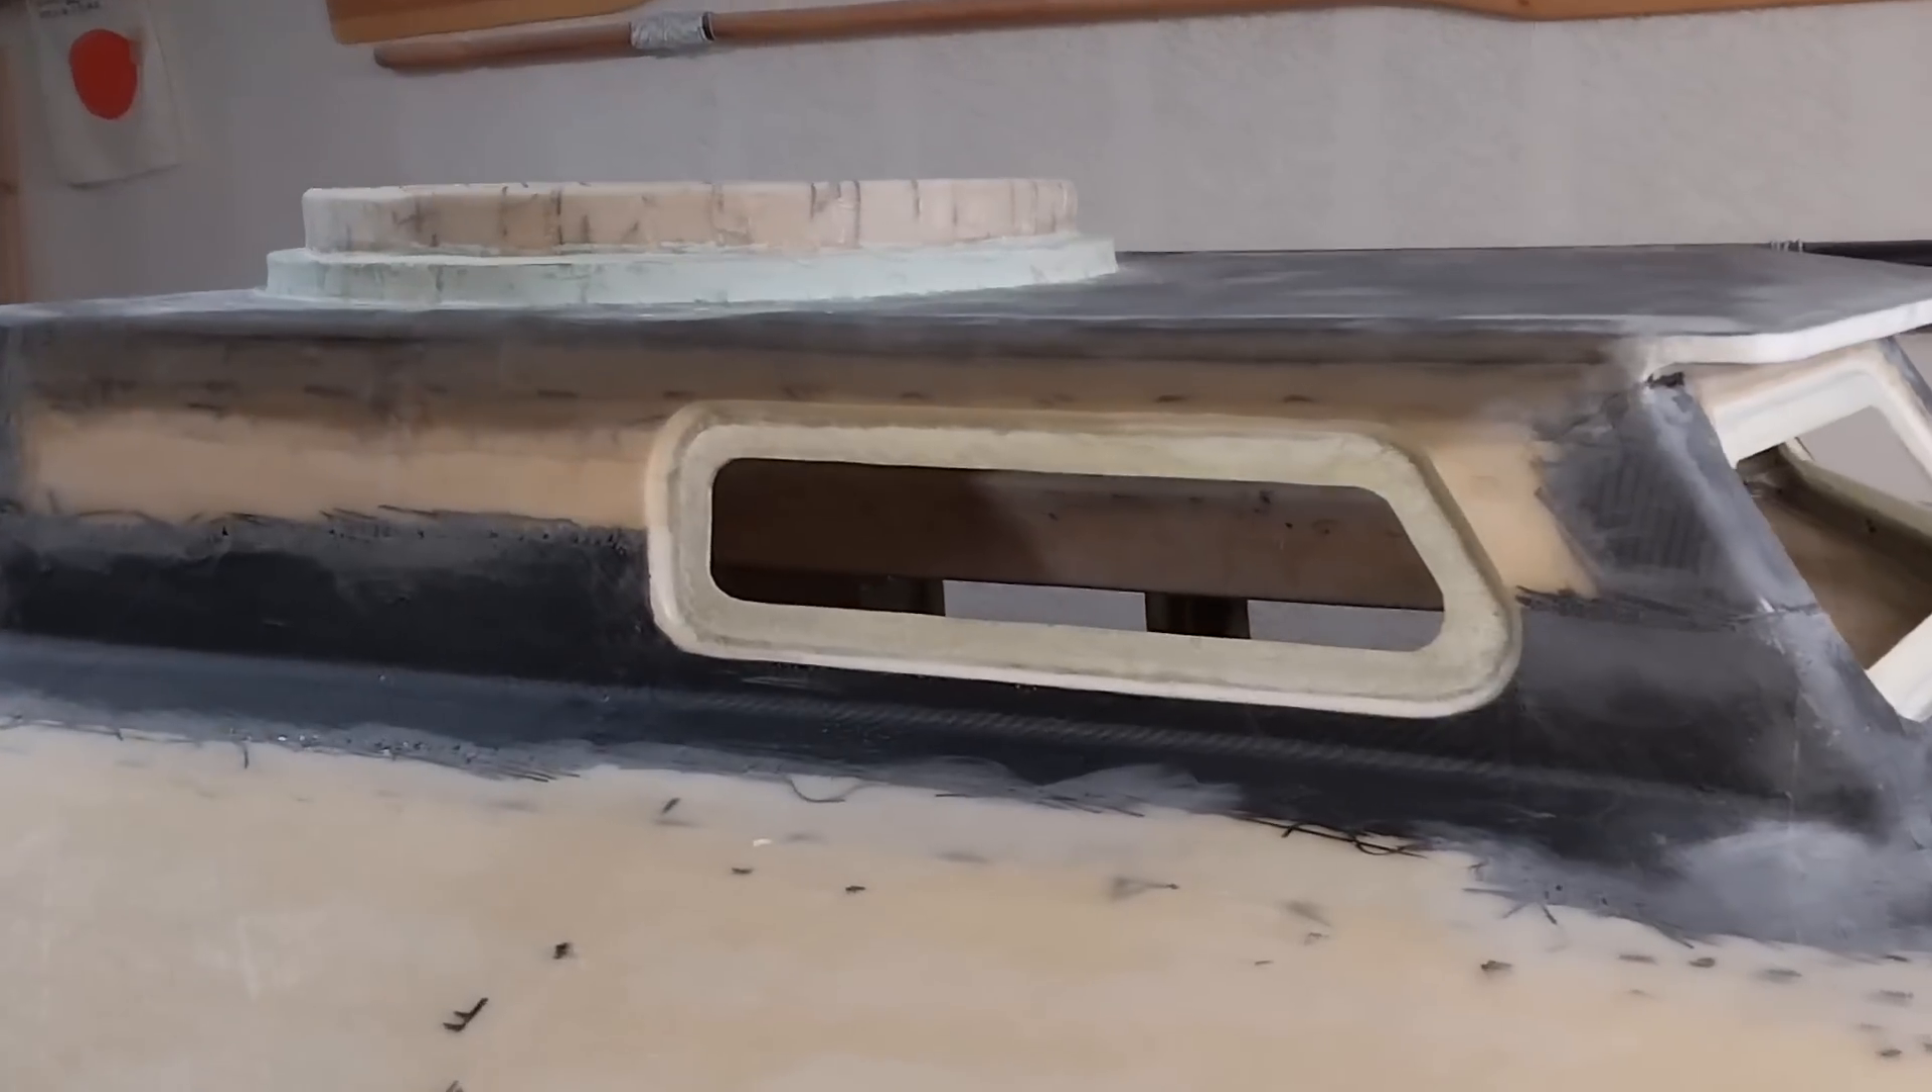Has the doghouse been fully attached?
Yes.